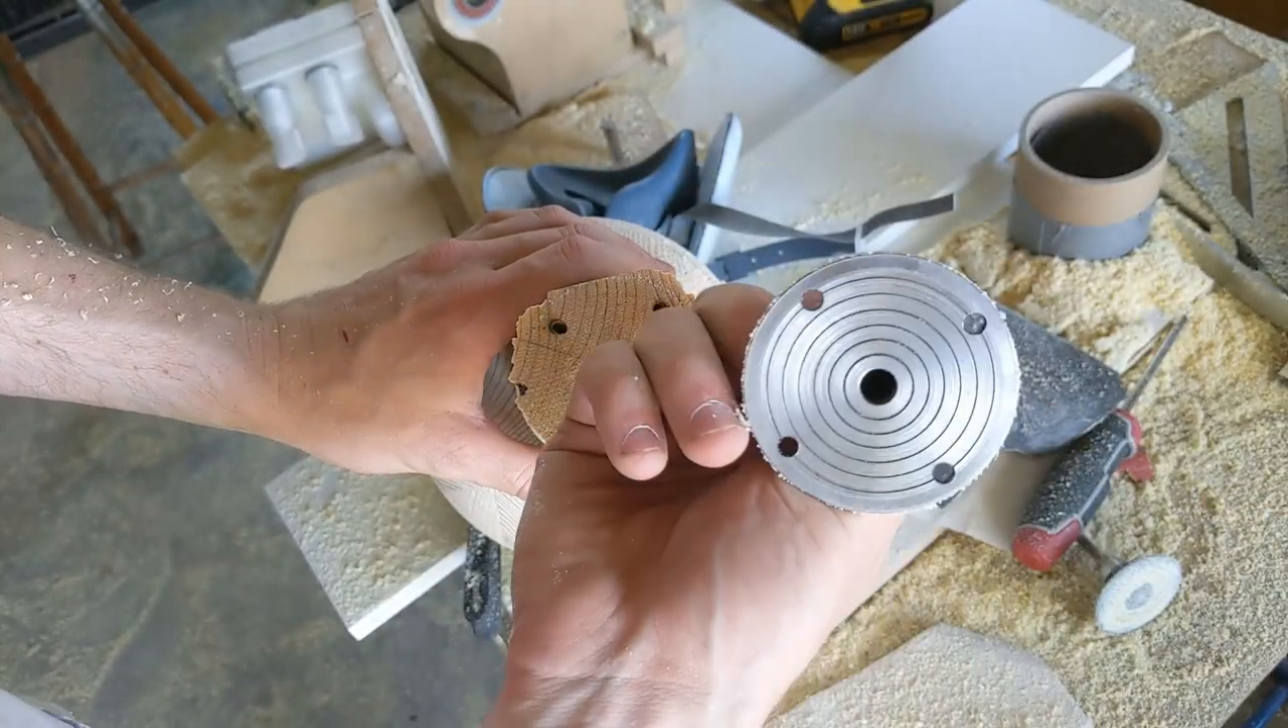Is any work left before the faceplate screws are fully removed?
No.